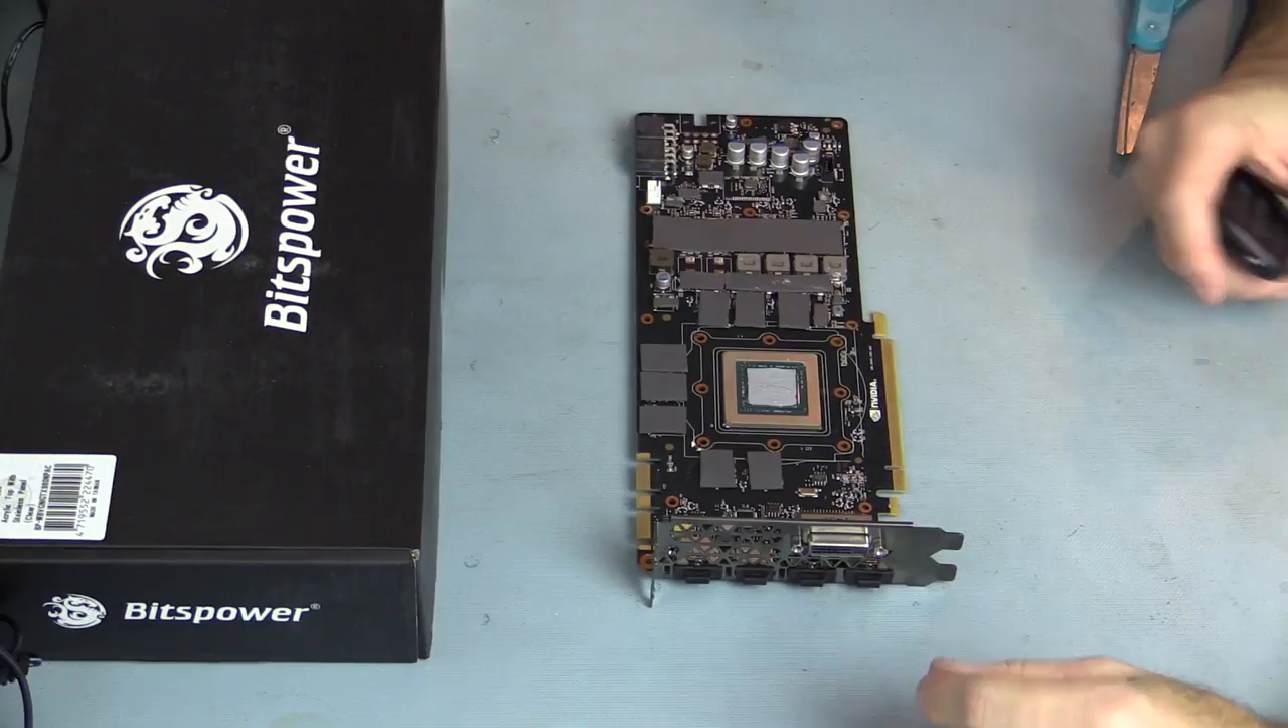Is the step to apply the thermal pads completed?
Yes.